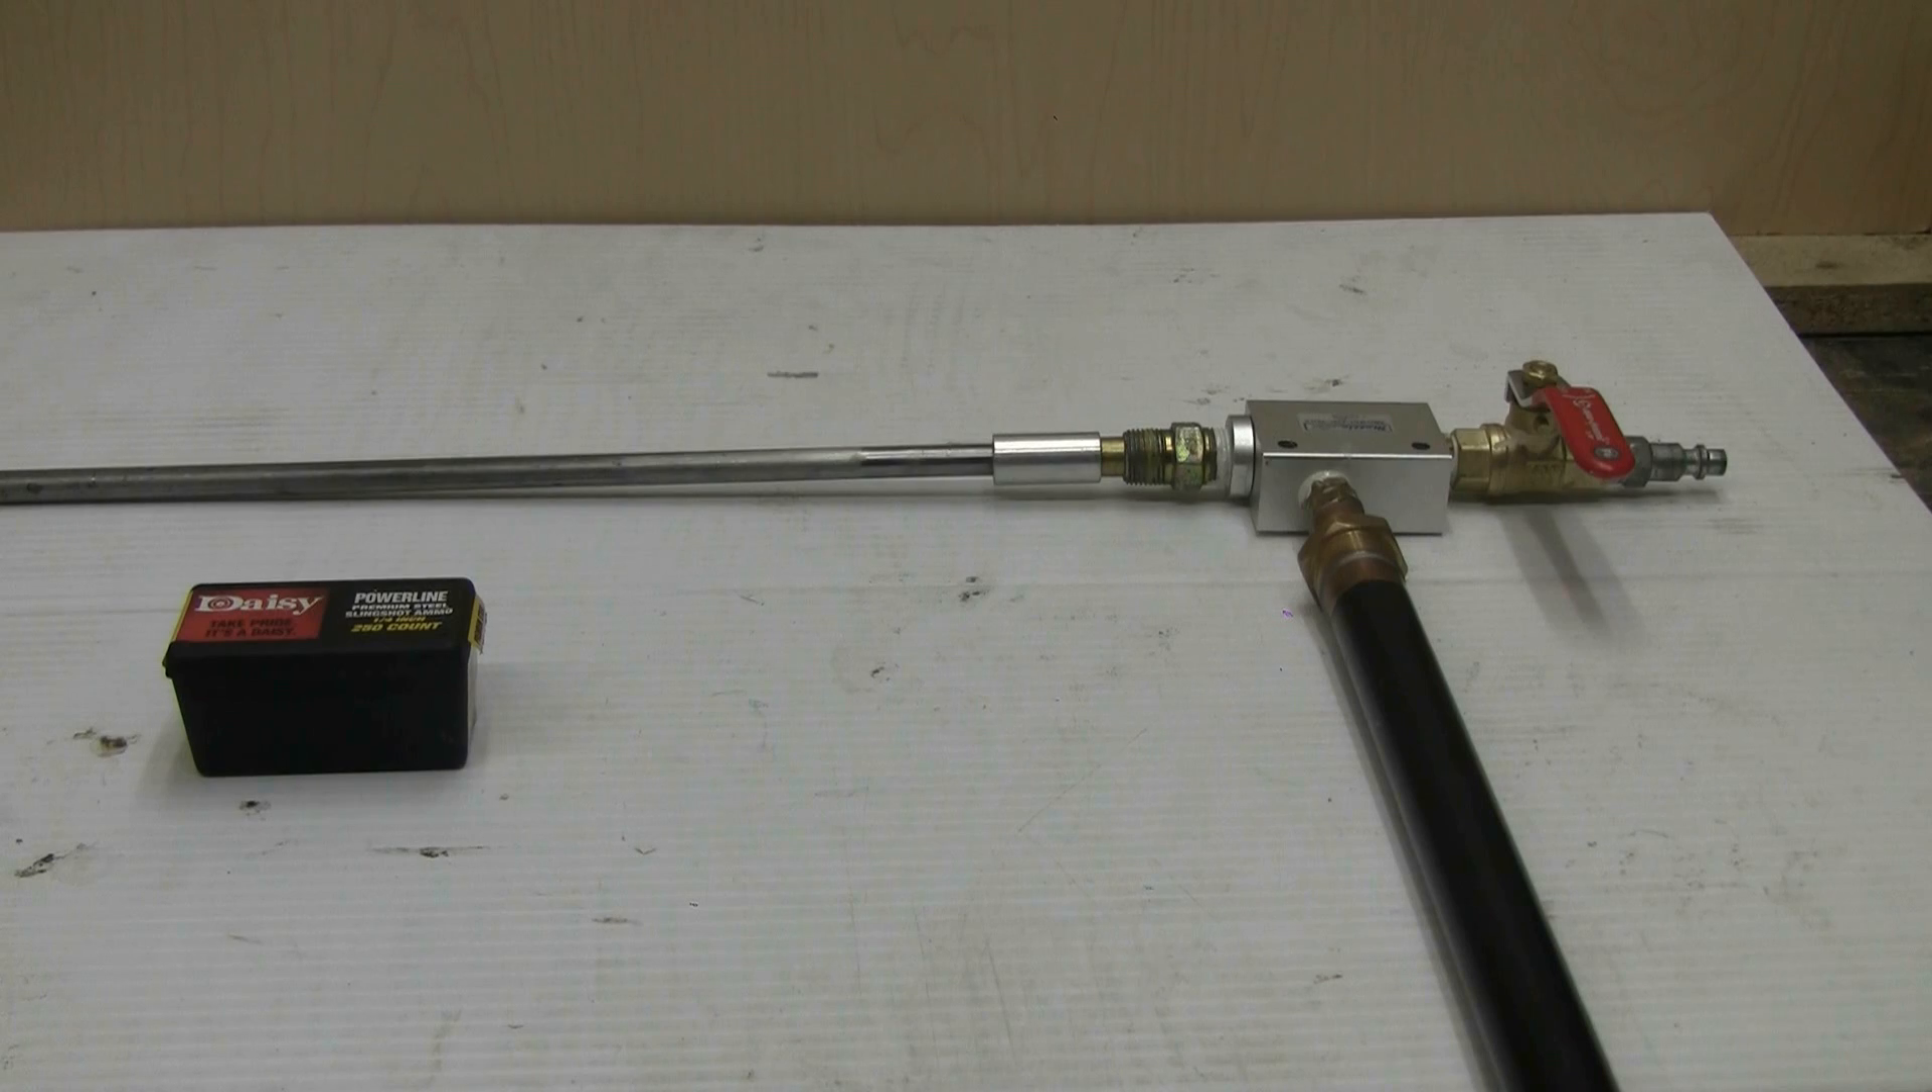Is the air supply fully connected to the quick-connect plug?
No.